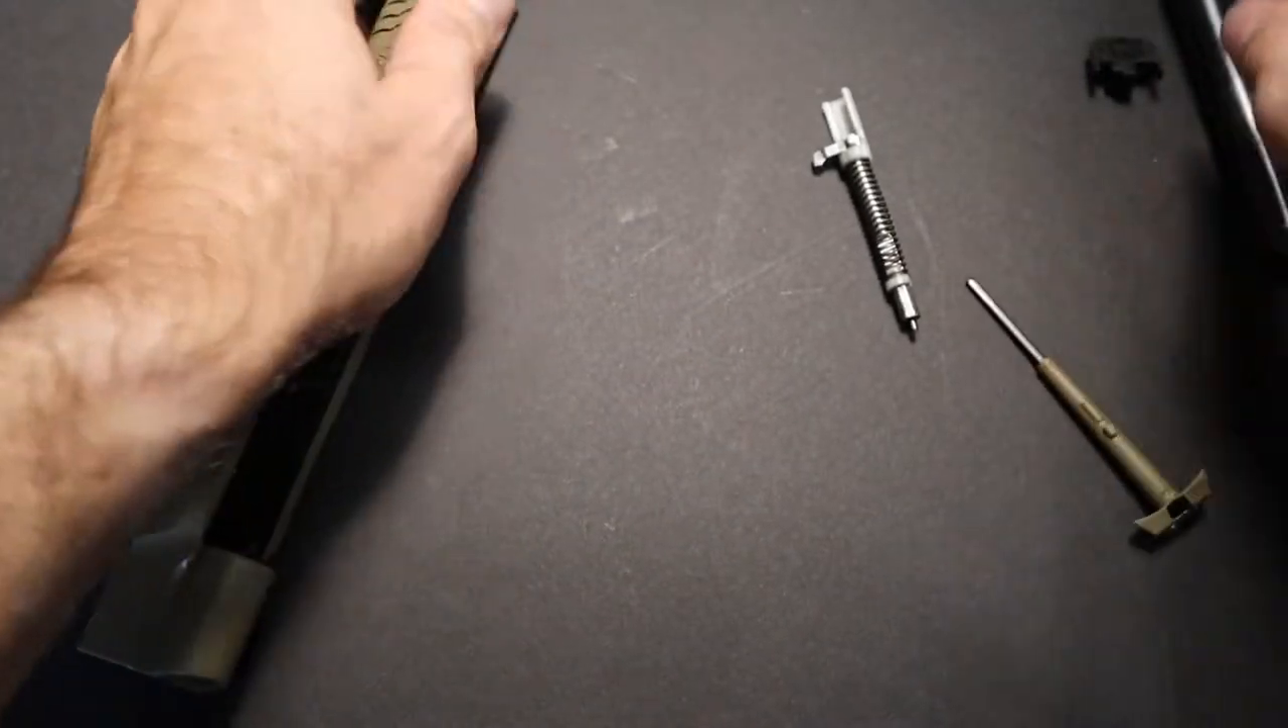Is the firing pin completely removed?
Yes.